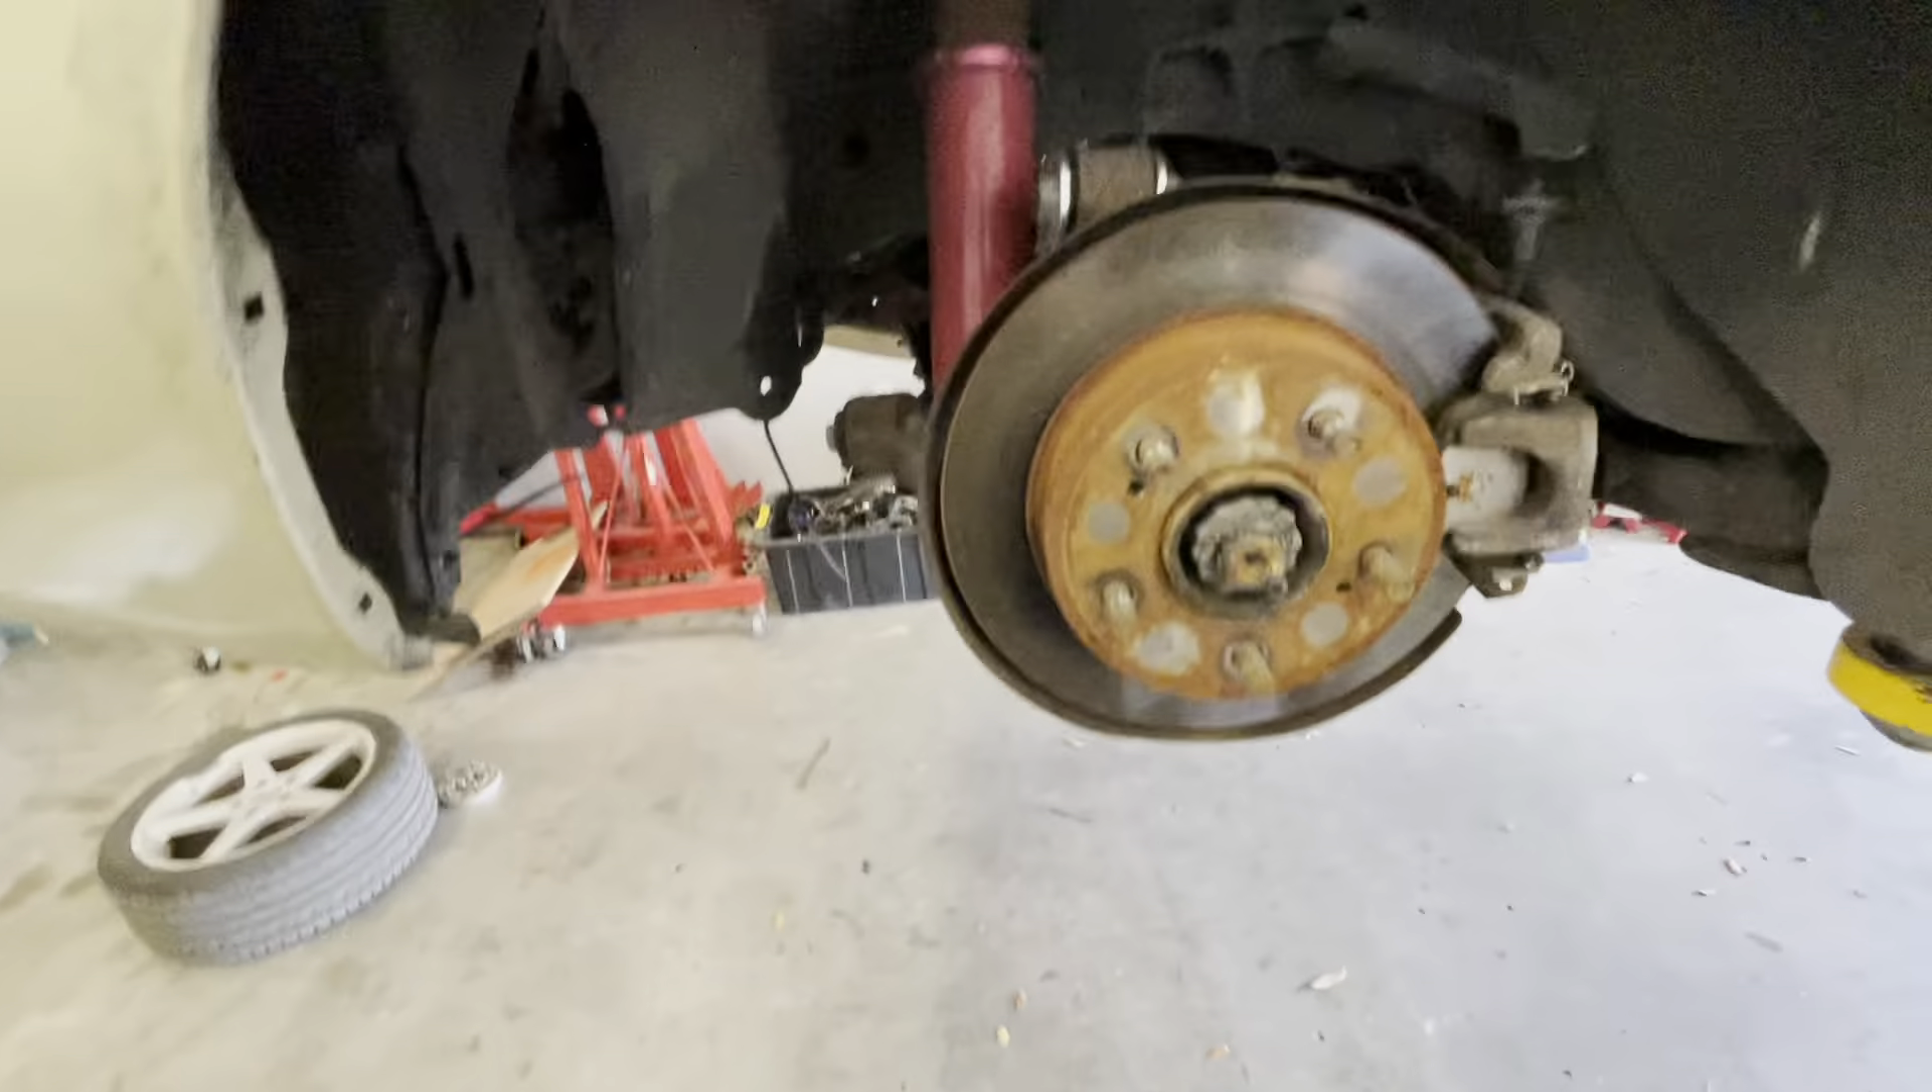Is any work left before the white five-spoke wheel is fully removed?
No.